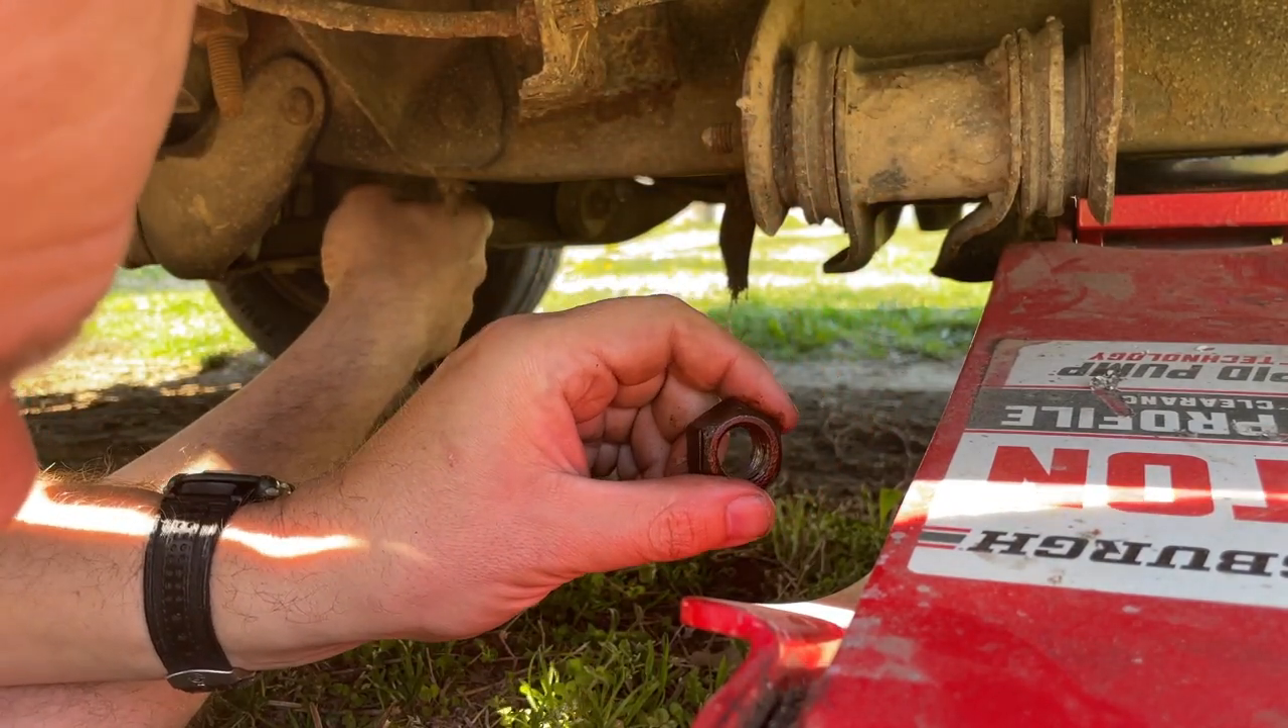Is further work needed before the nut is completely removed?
No.